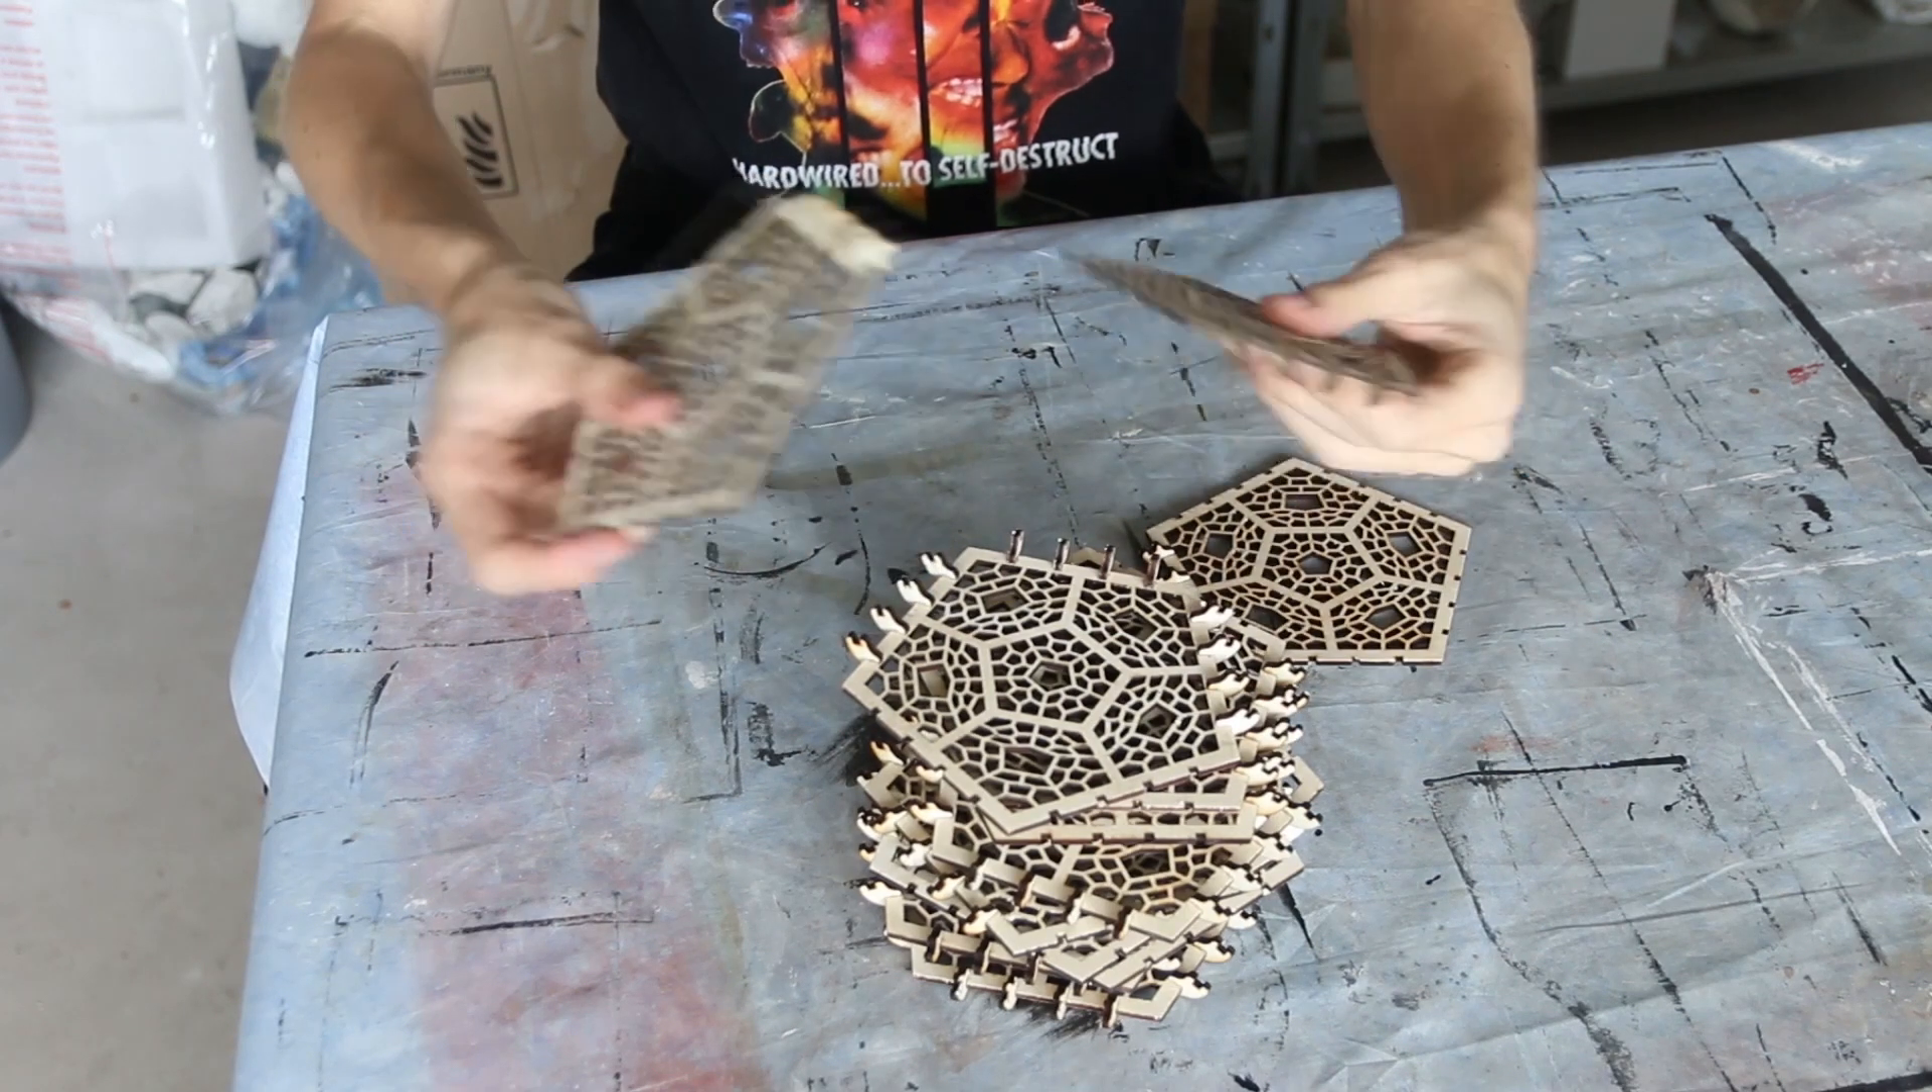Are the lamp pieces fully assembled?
No.